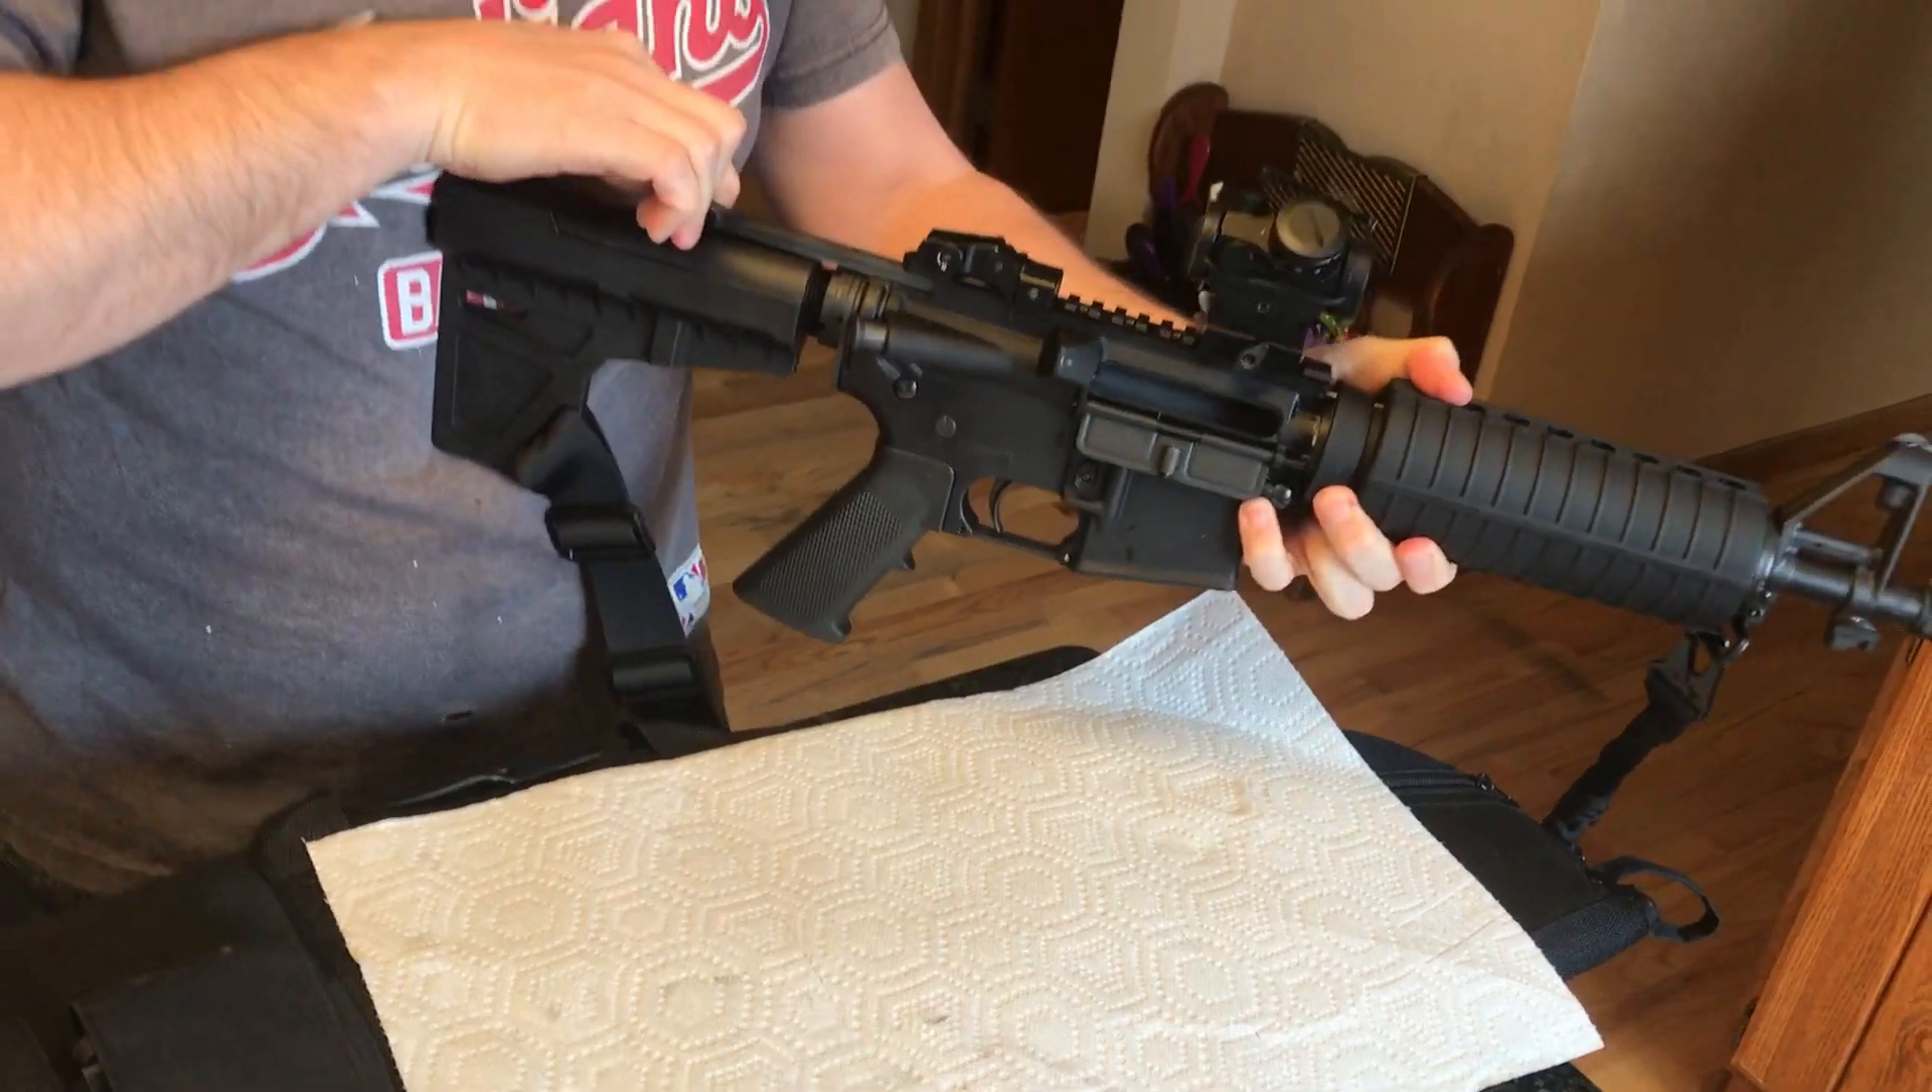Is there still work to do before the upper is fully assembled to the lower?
No.